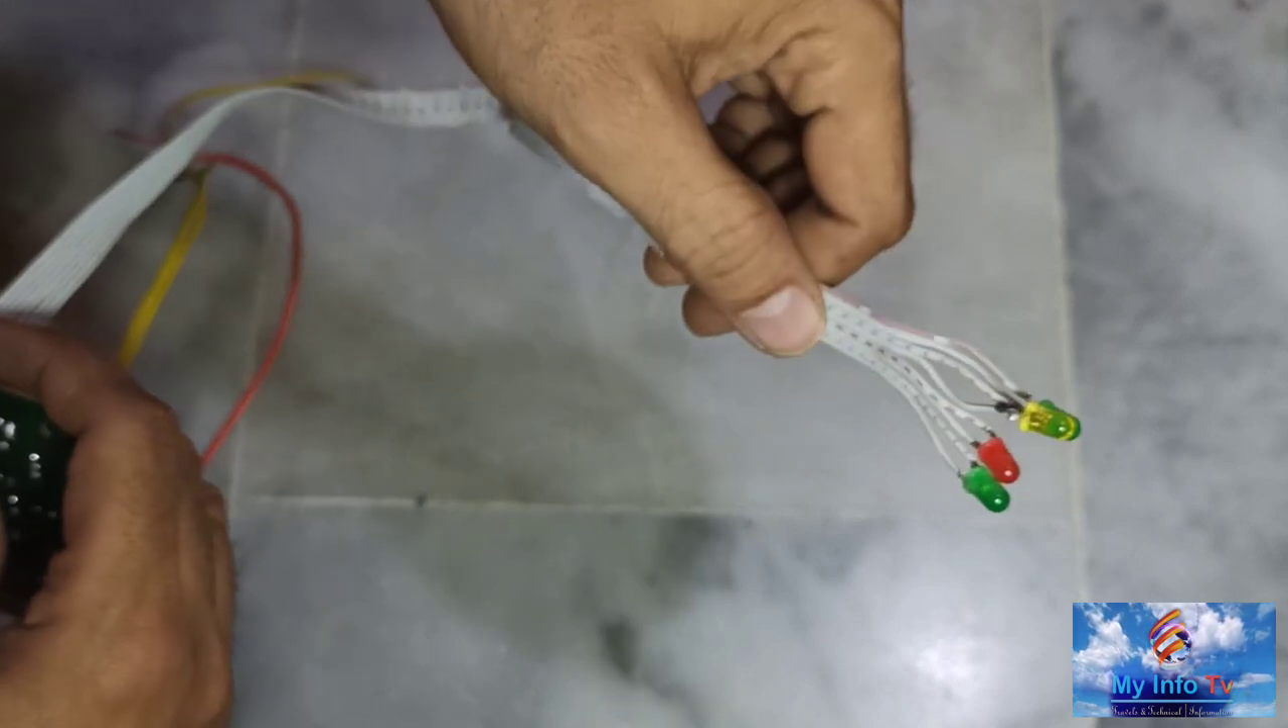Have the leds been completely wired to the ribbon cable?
Yes.